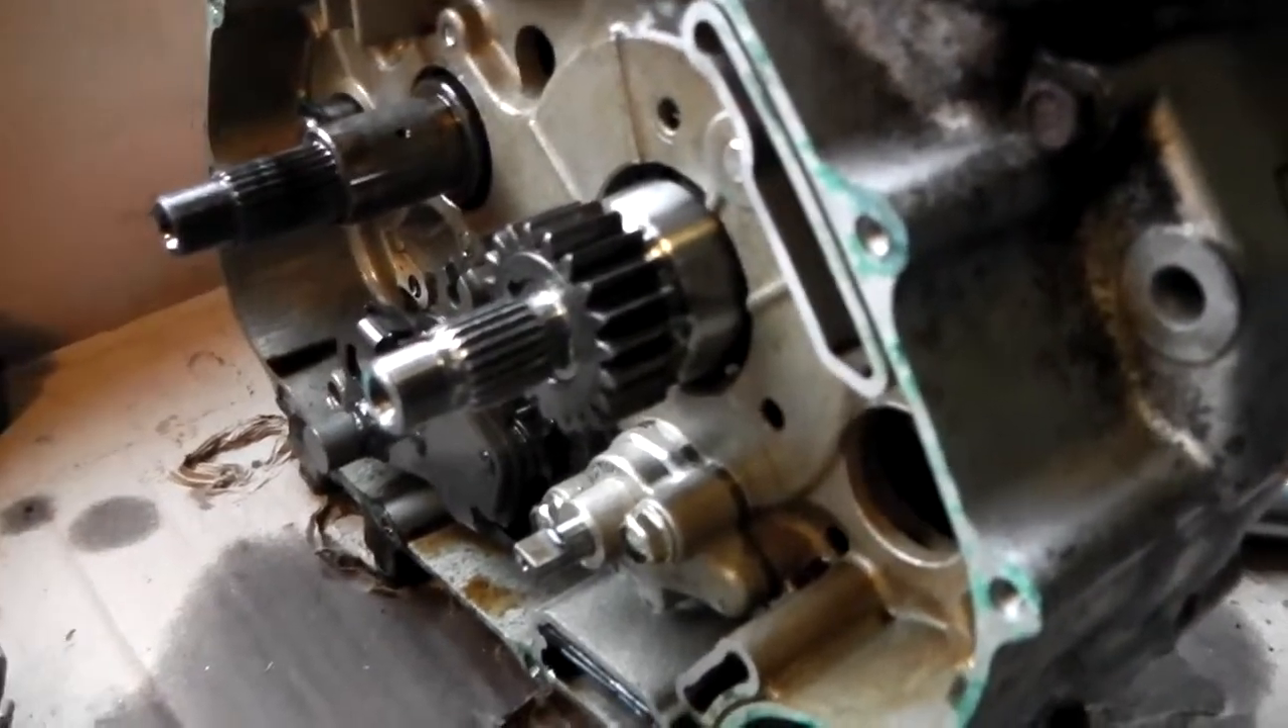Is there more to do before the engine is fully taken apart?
Yes.